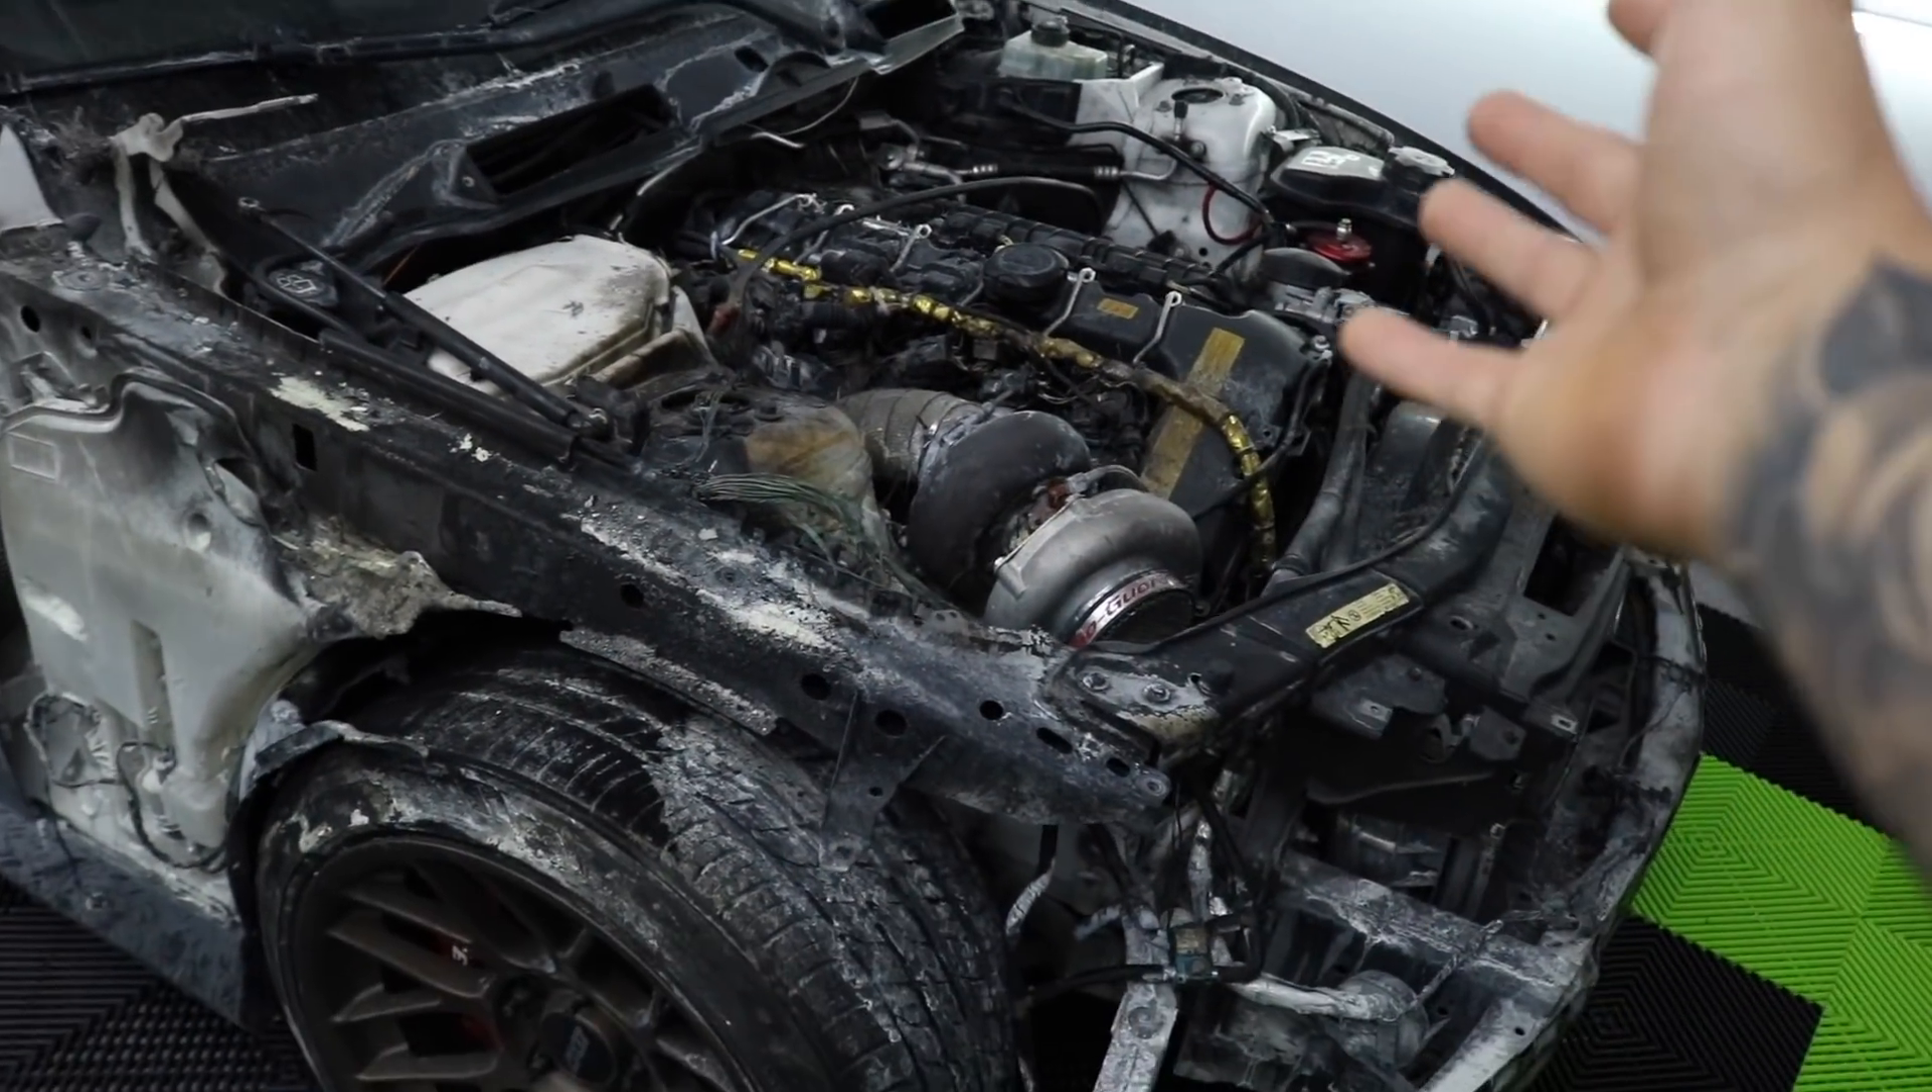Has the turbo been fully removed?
No.